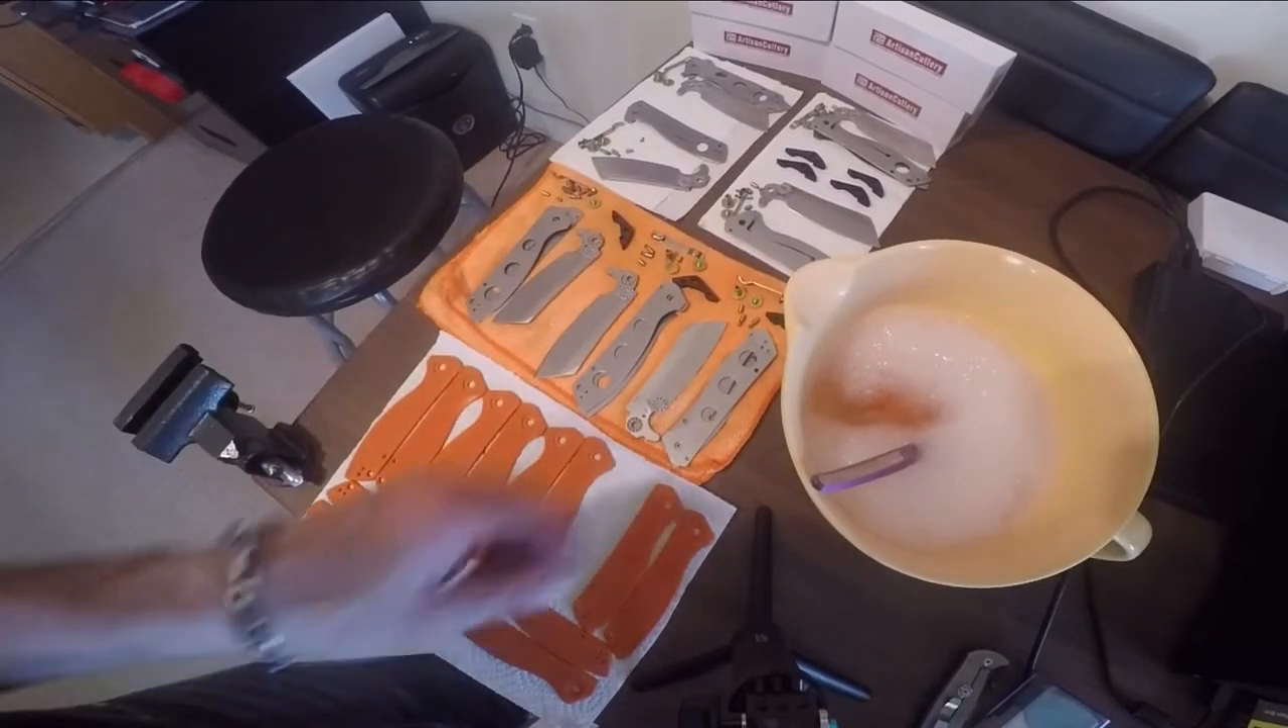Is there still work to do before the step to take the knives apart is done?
No.